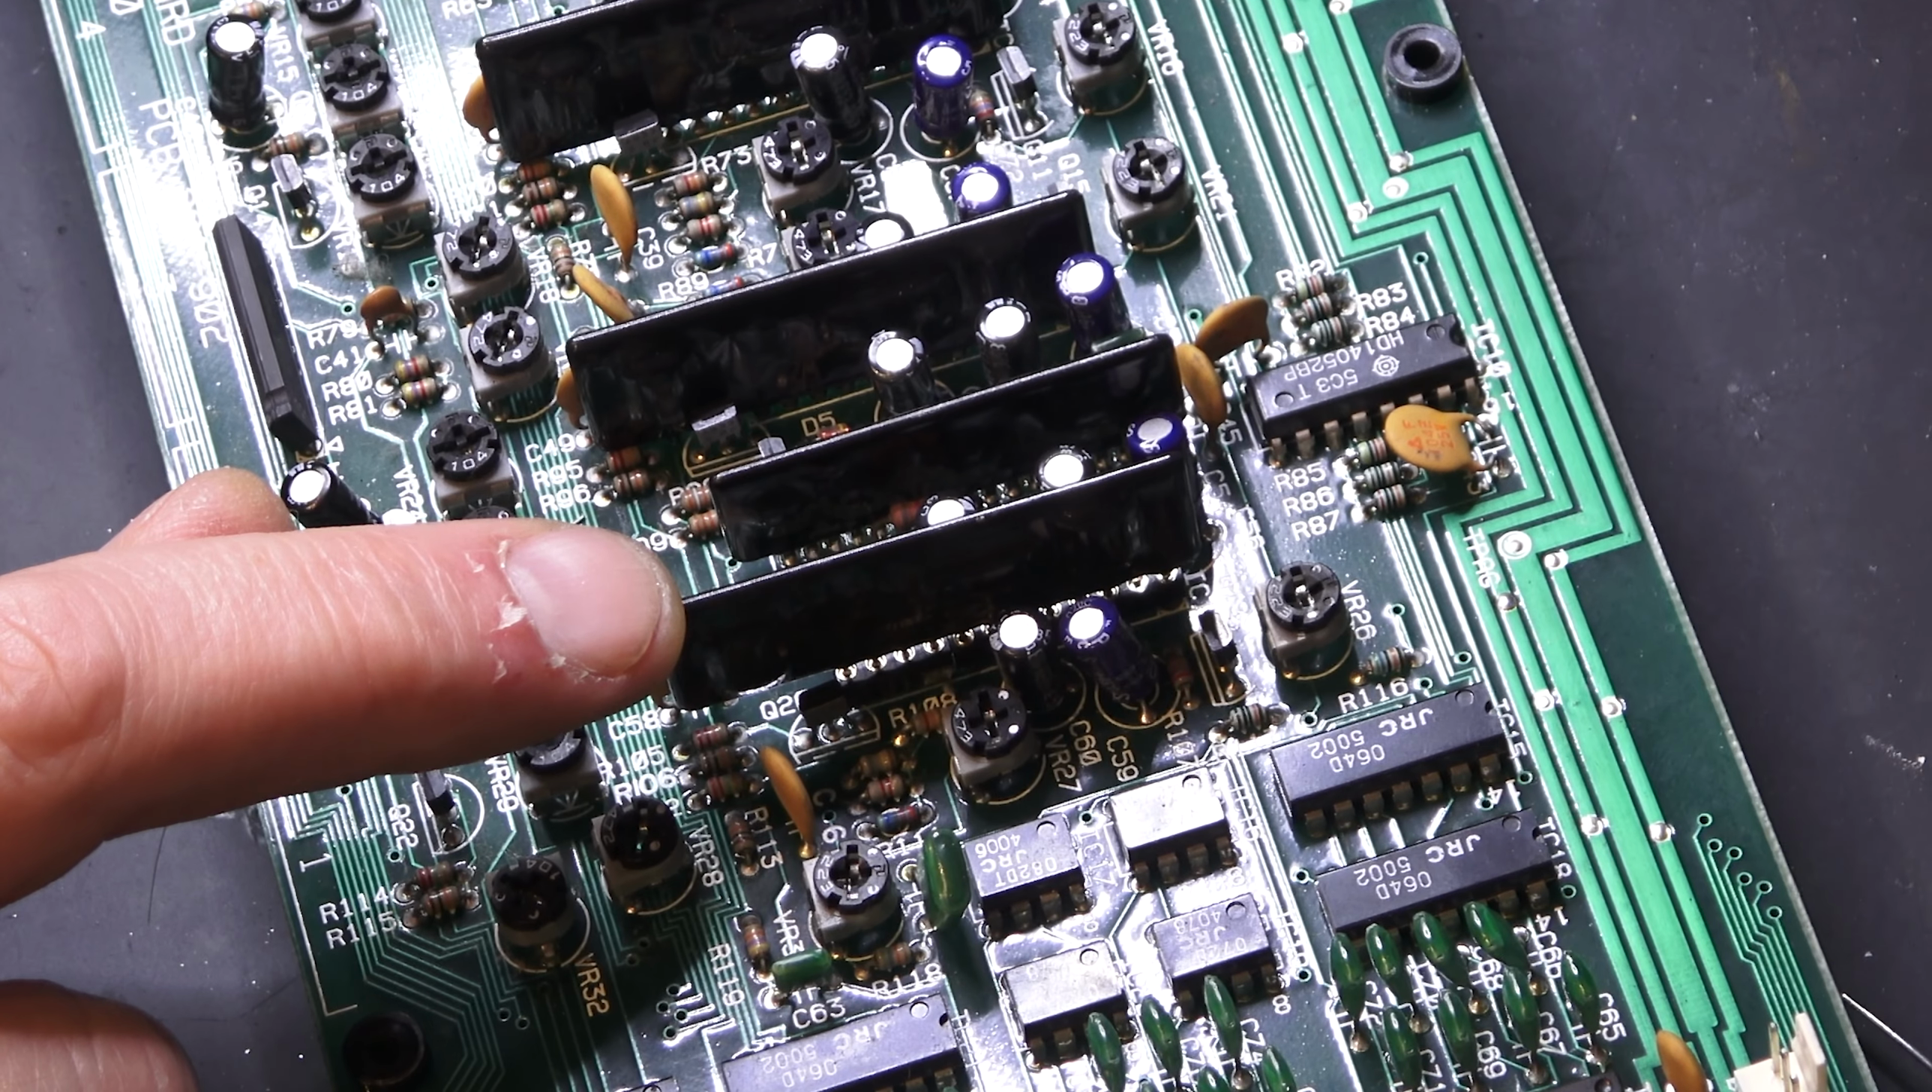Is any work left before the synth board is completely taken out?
No.